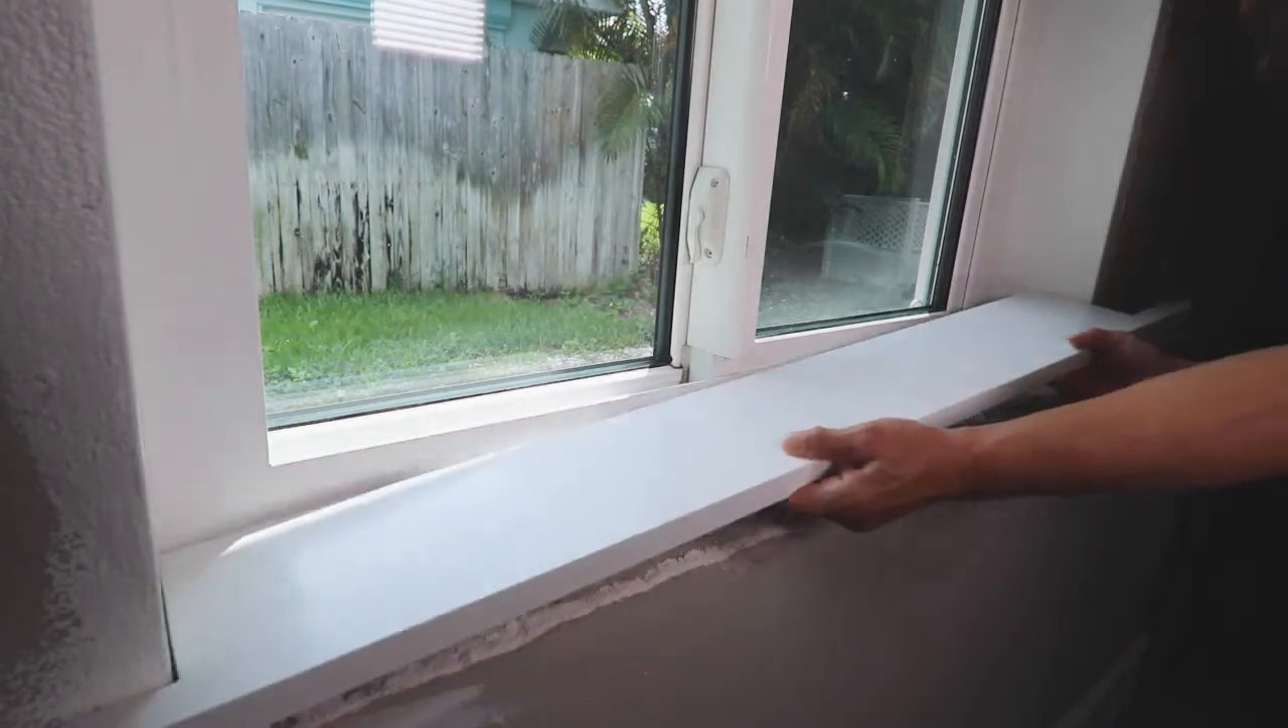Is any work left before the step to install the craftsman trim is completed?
Yes.